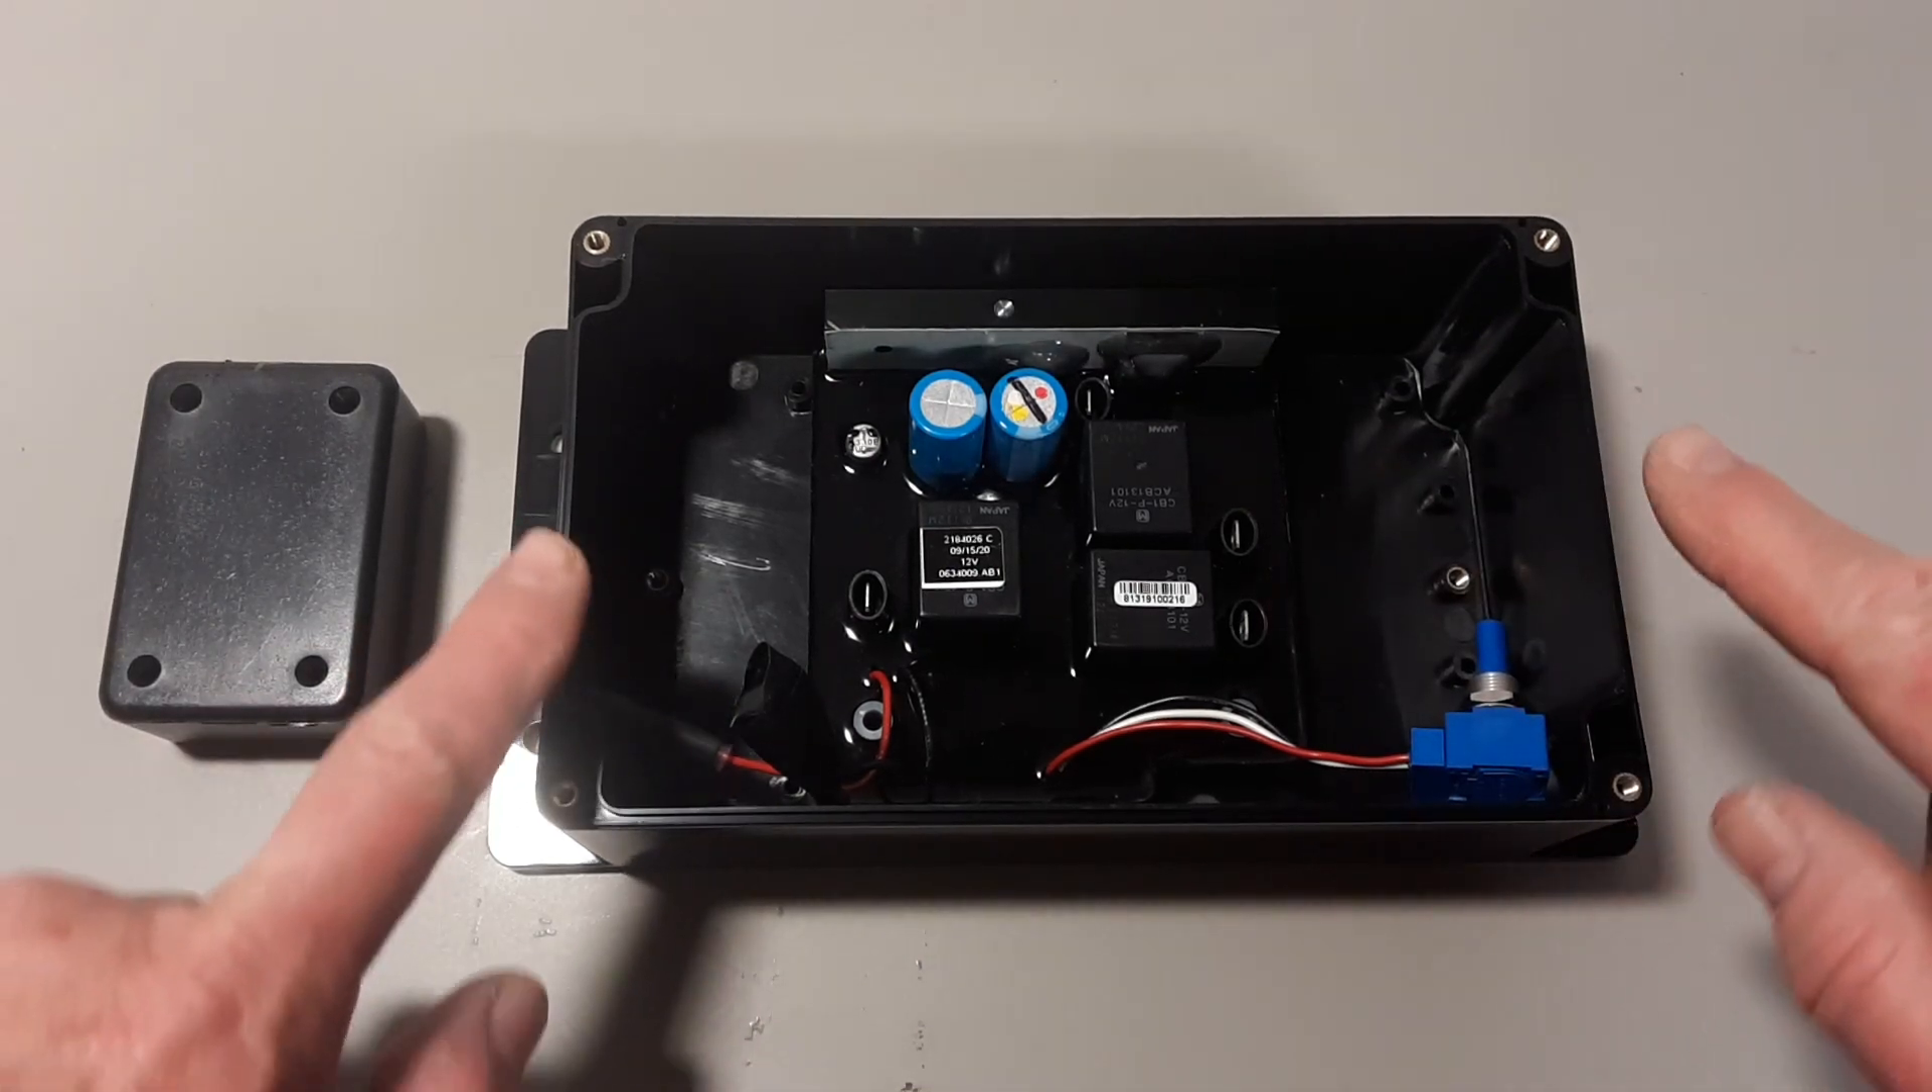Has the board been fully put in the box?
Yes.